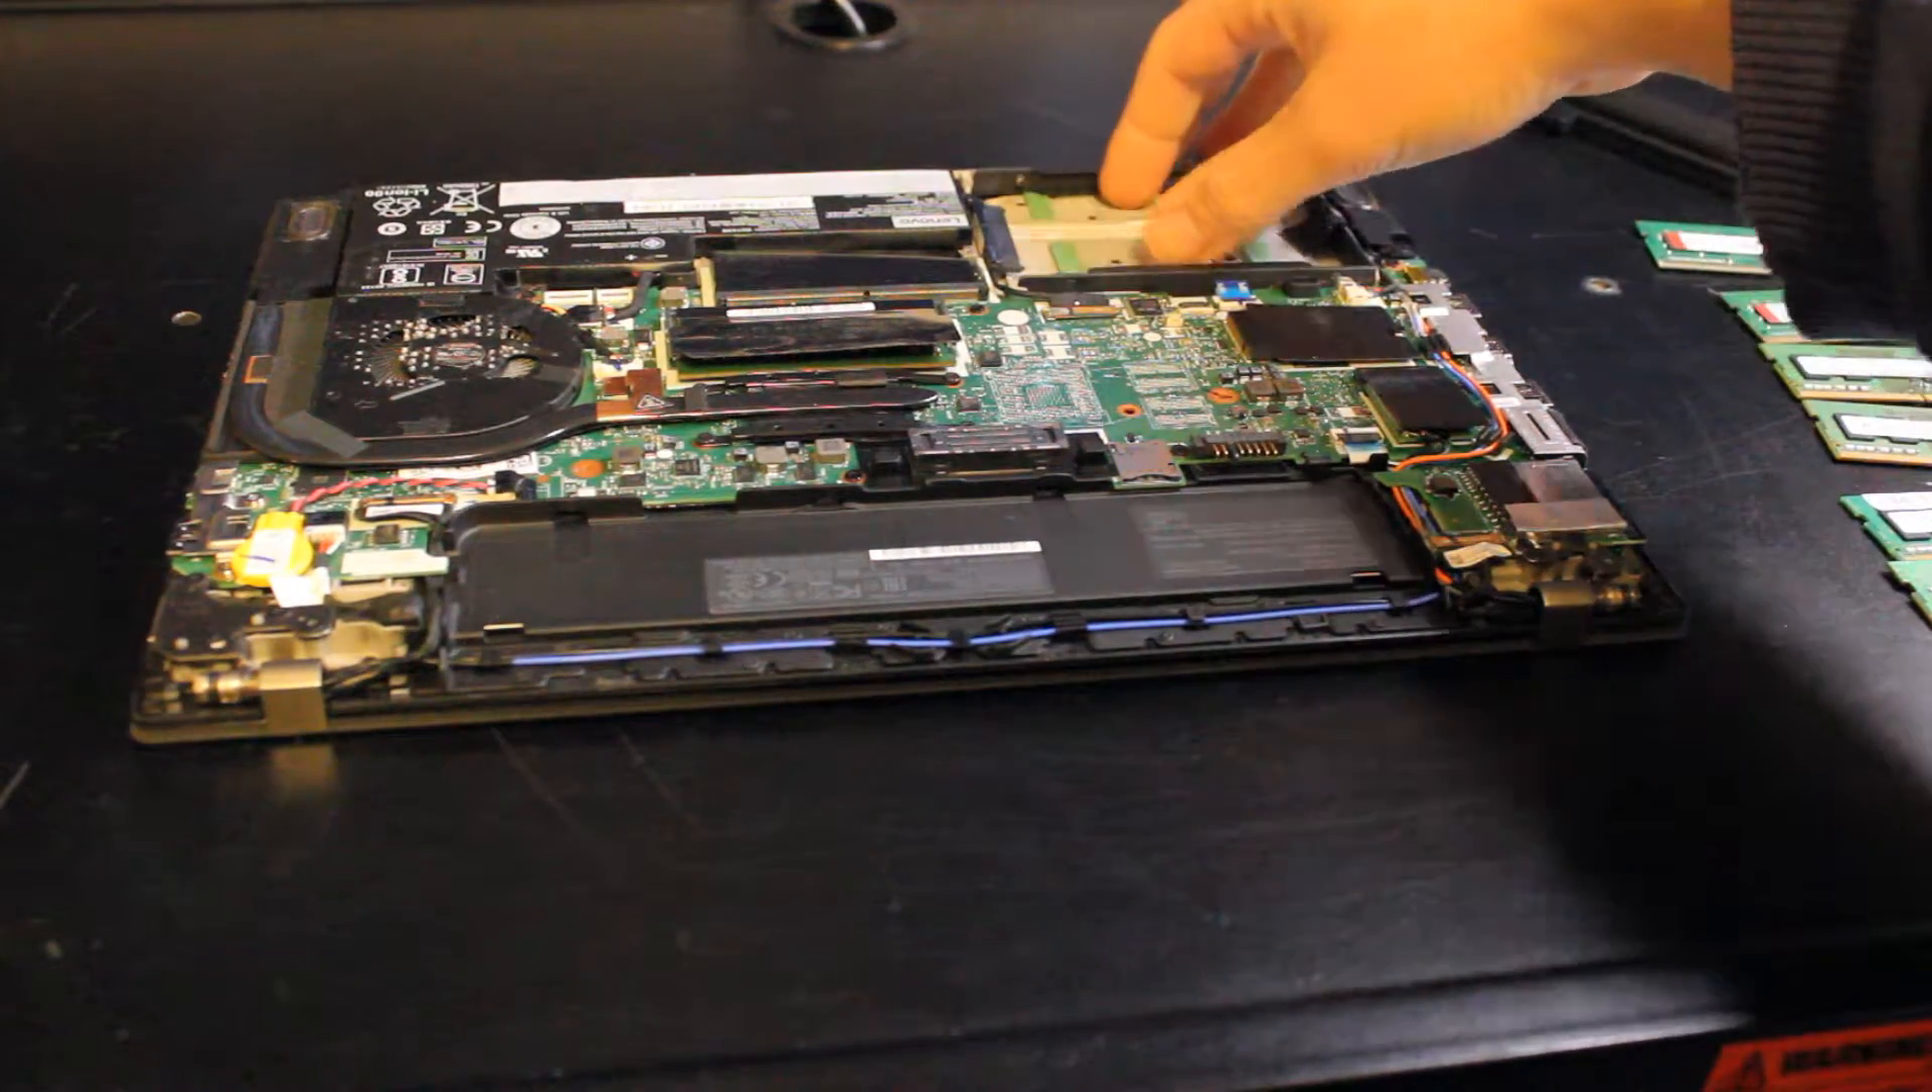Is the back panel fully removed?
Yes.